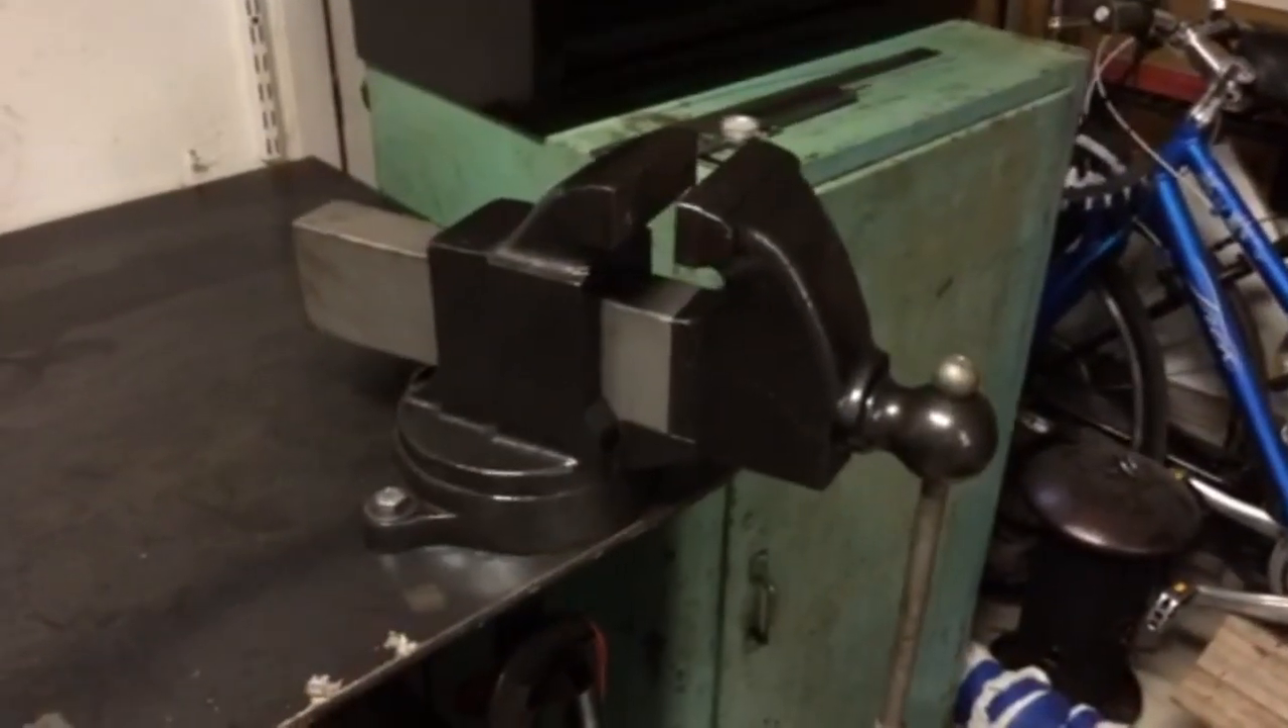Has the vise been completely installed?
Yes.